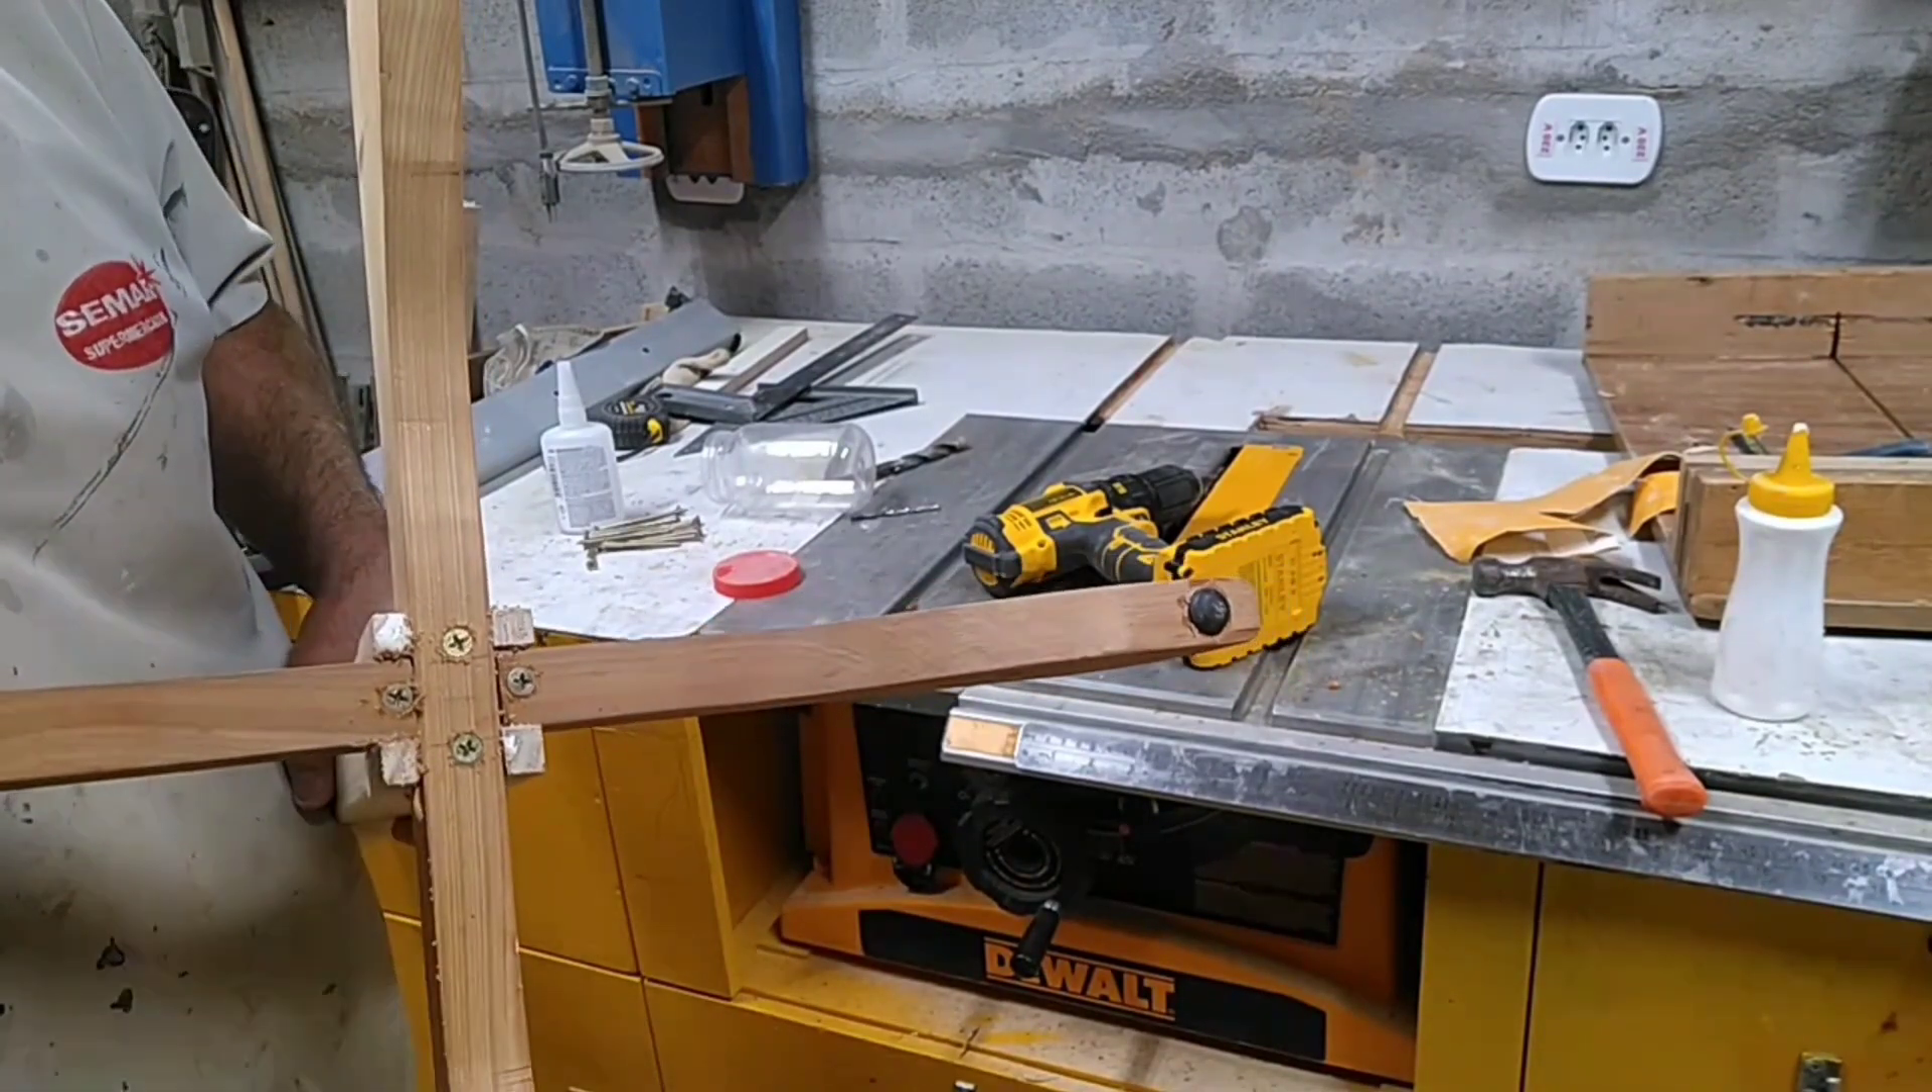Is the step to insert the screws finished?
Yes.